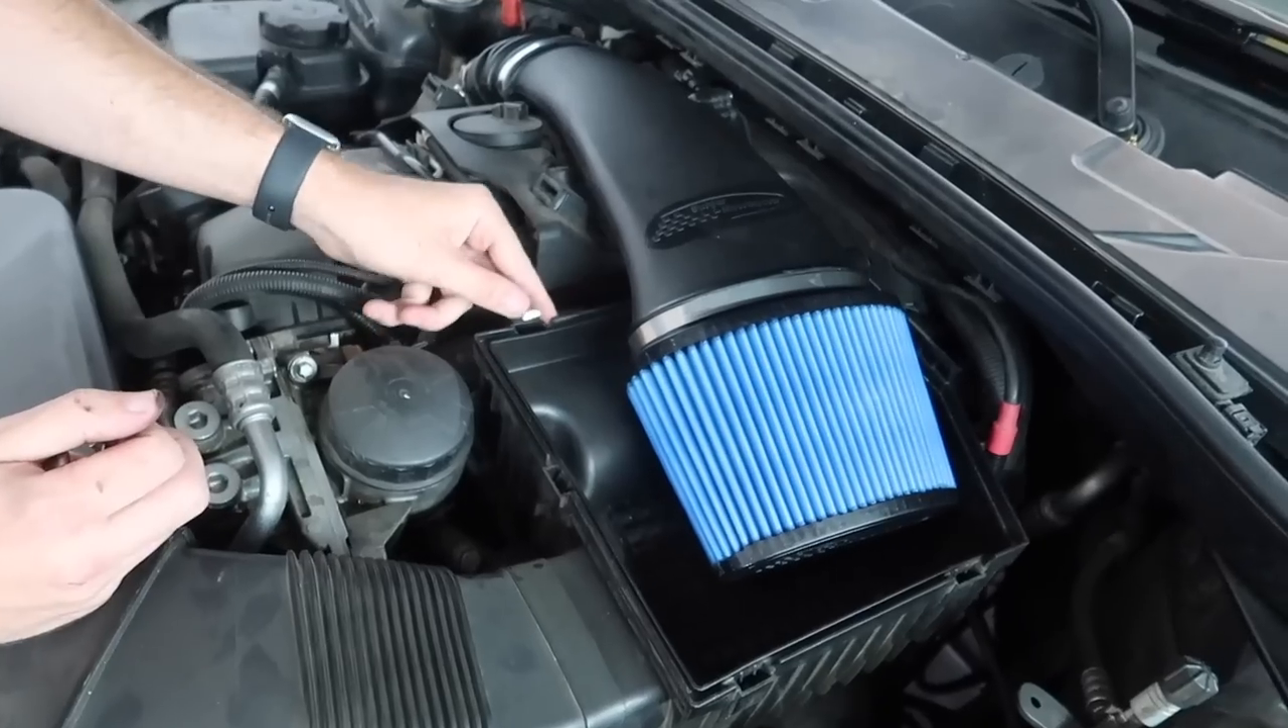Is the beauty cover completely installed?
No.